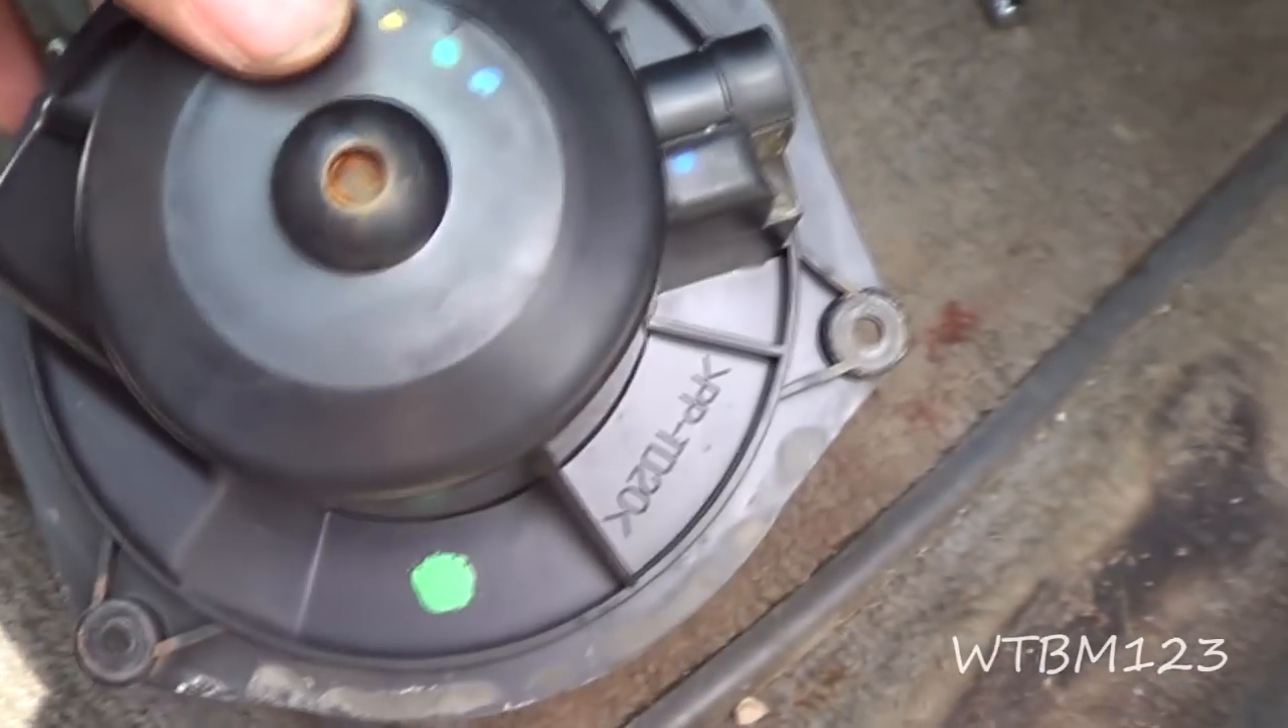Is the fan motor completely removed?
Yes.